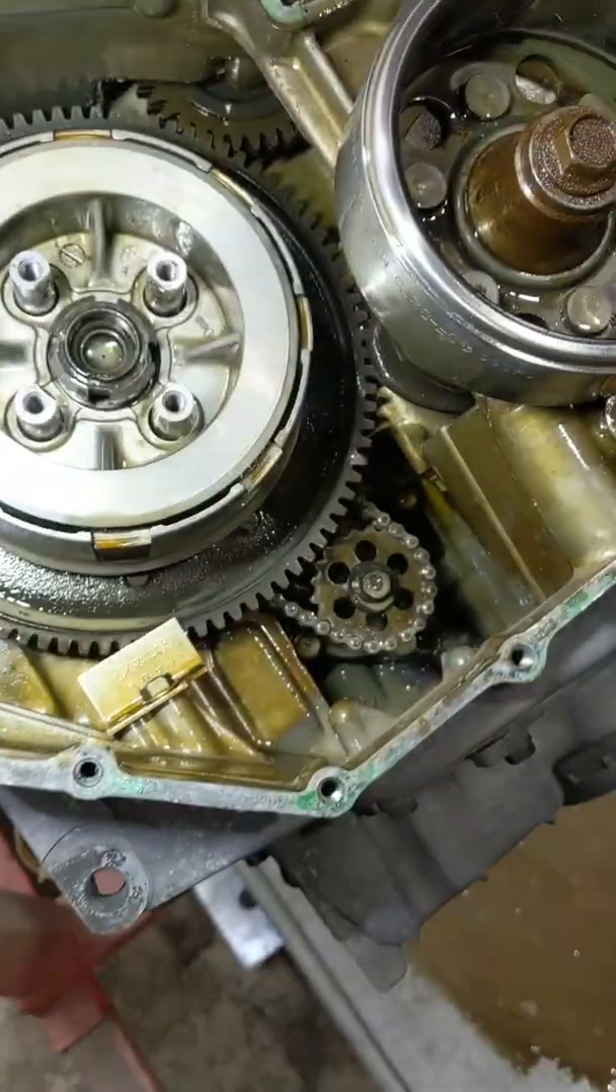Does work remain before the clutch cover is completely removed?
No.